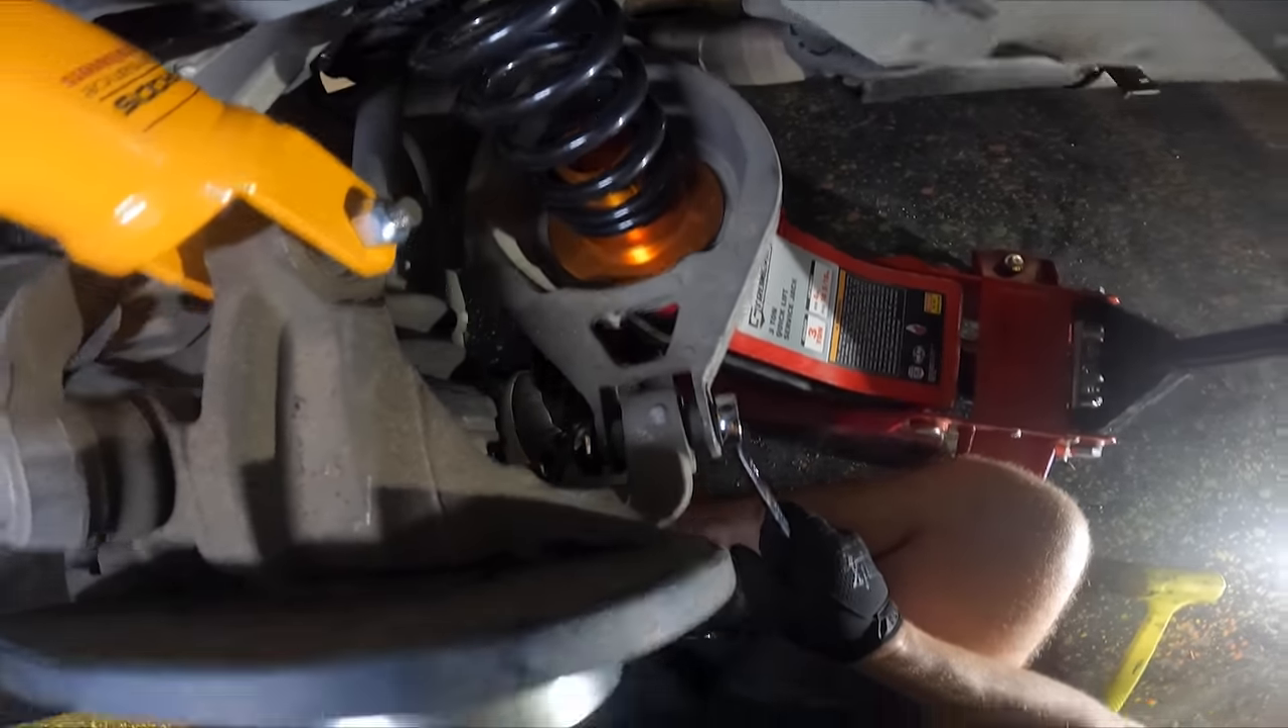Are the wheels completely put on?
No.